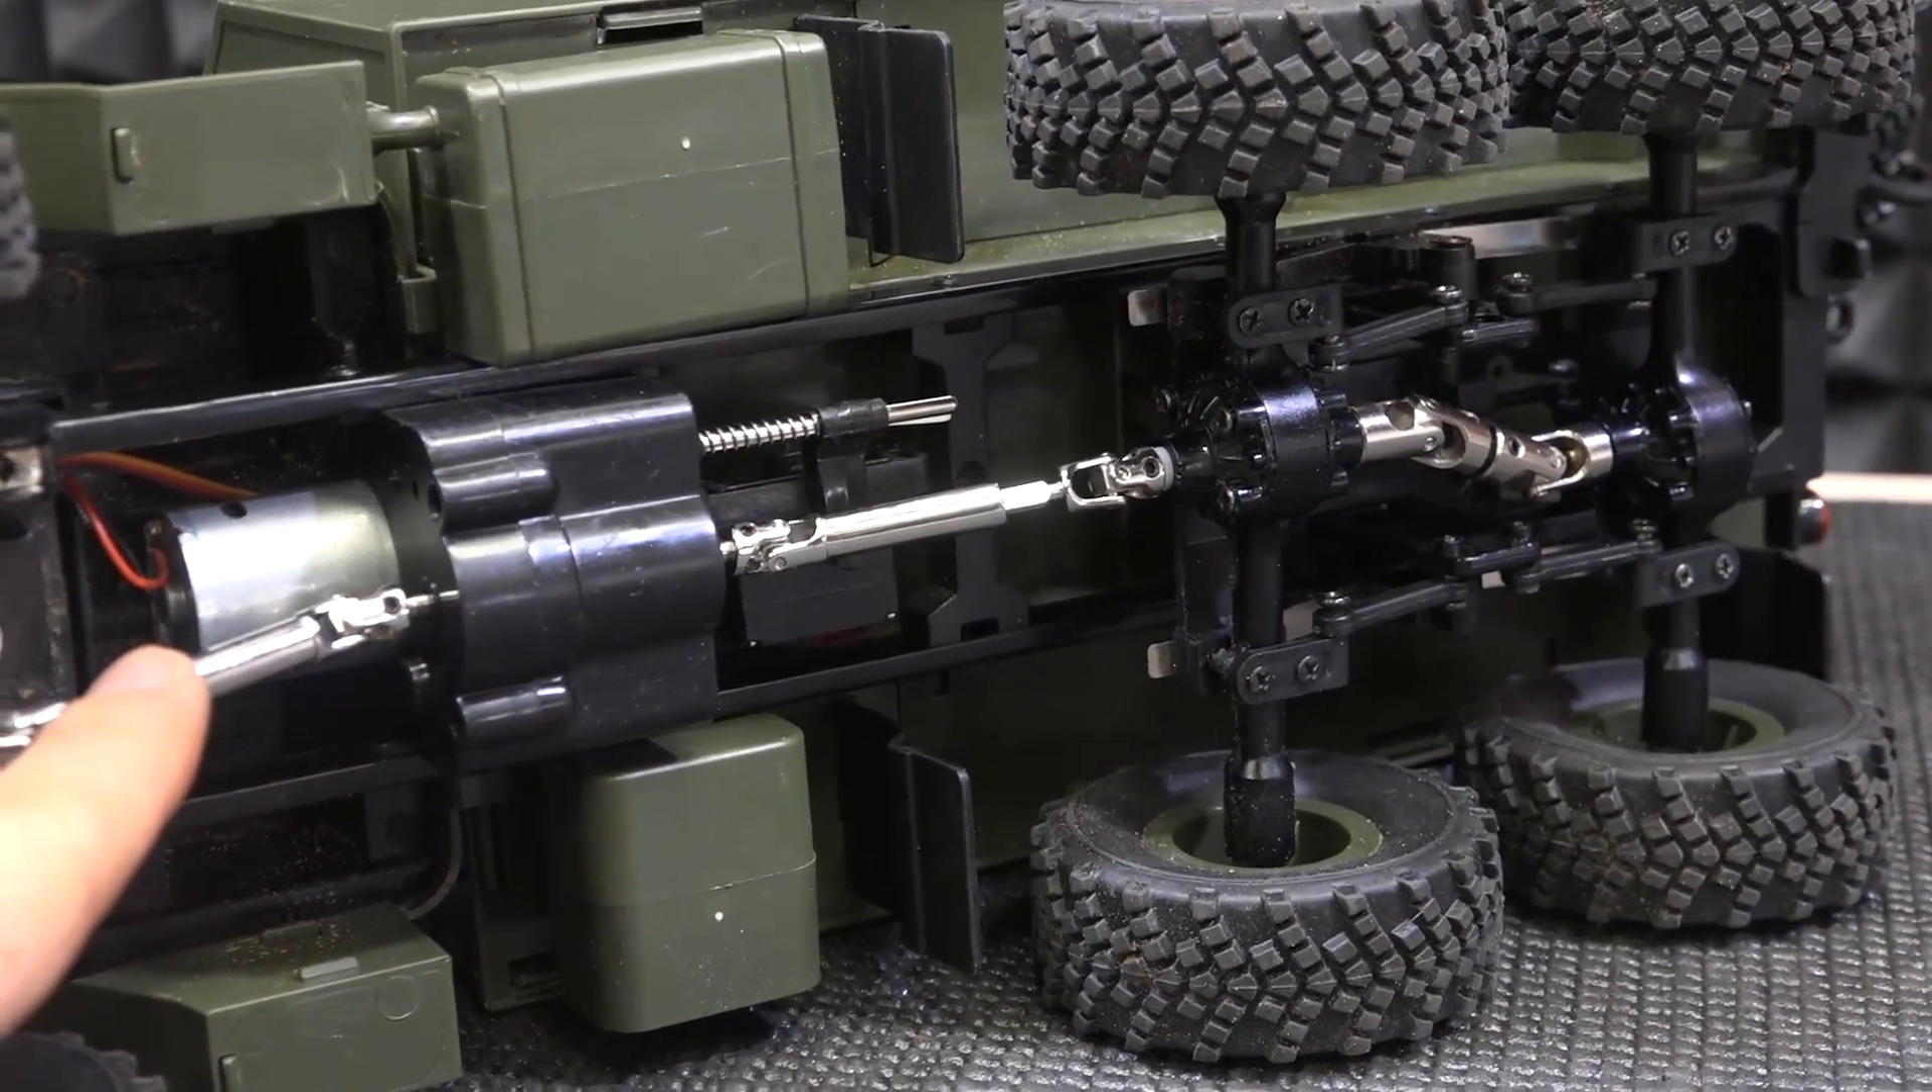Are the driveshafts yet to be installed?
No.